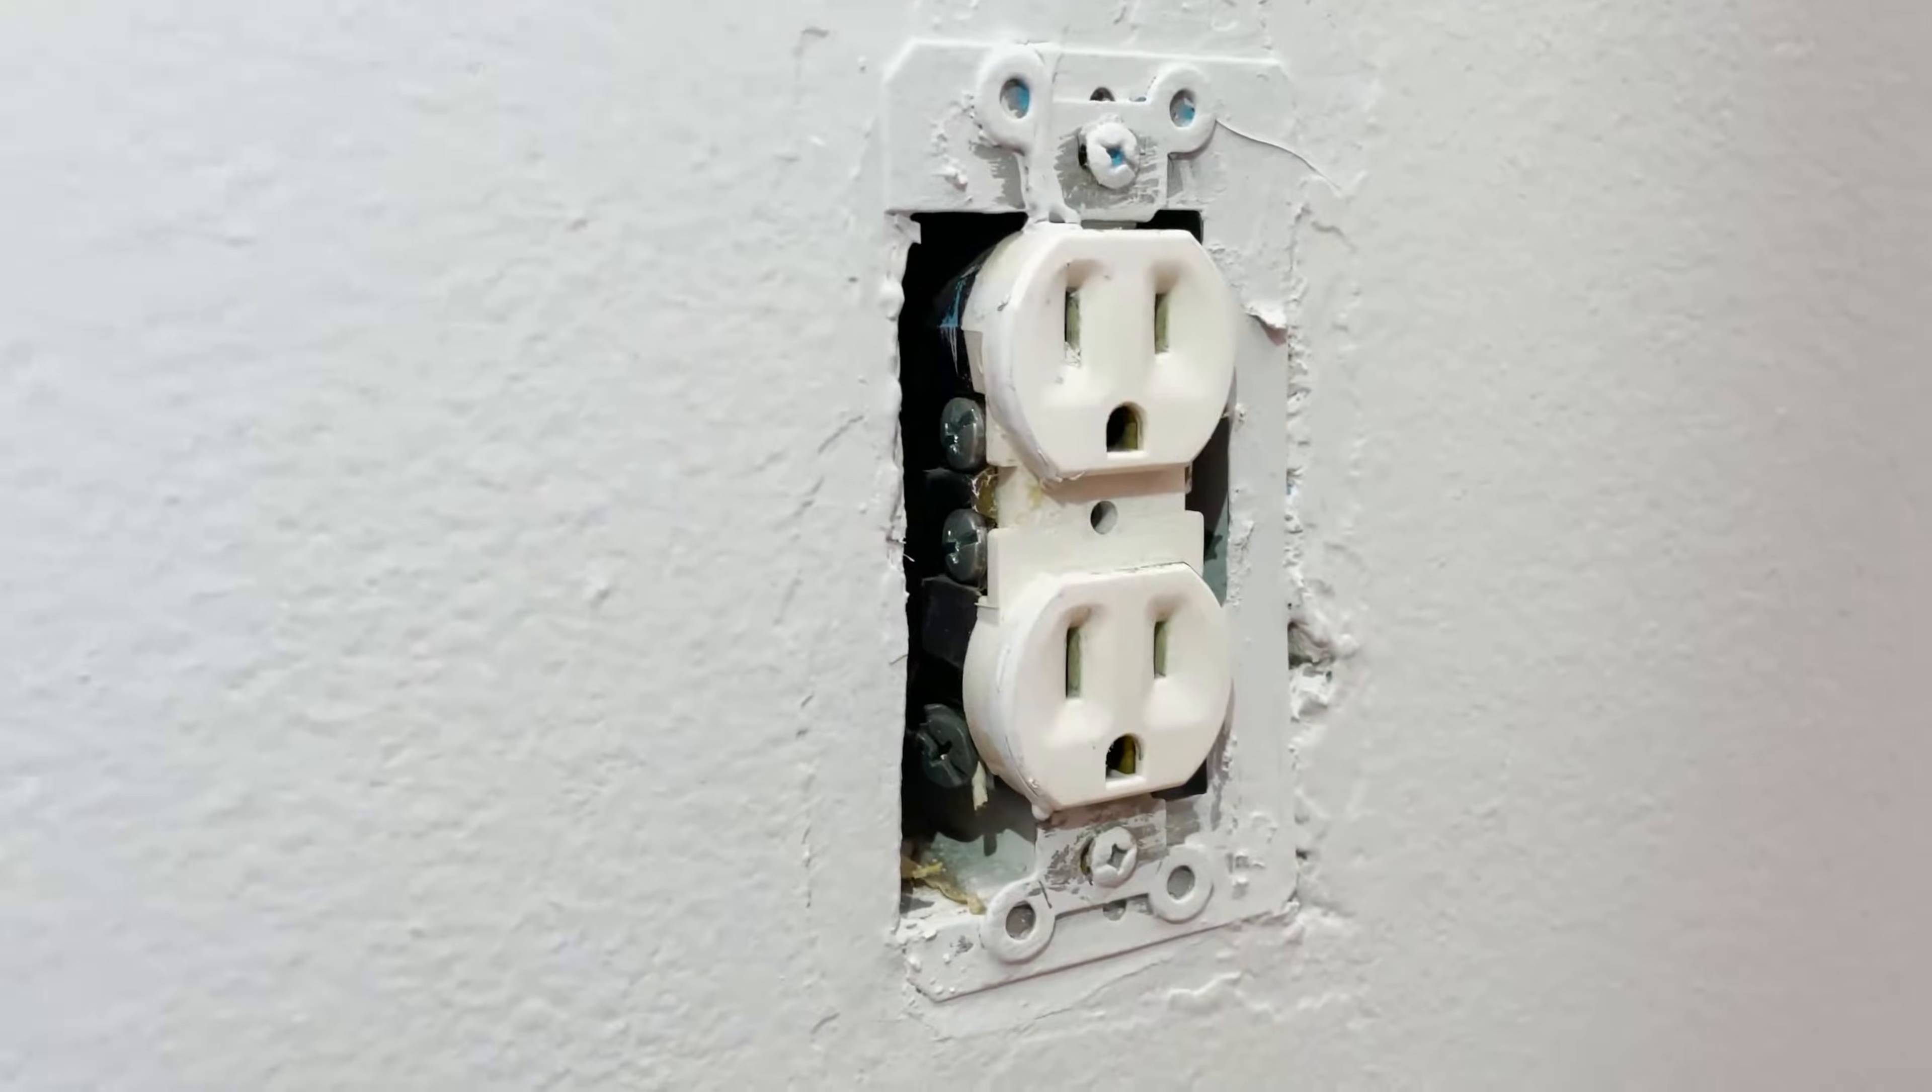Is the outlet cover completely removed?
Yes.